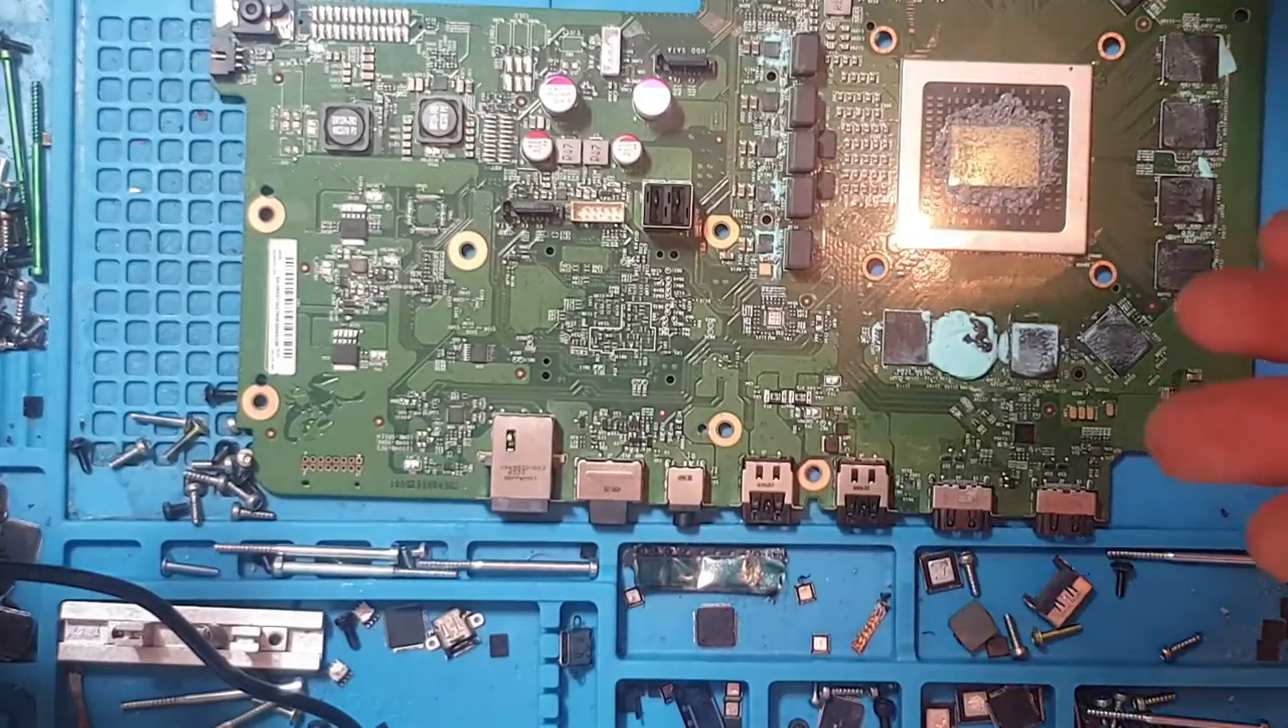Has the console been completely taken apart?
Yes.